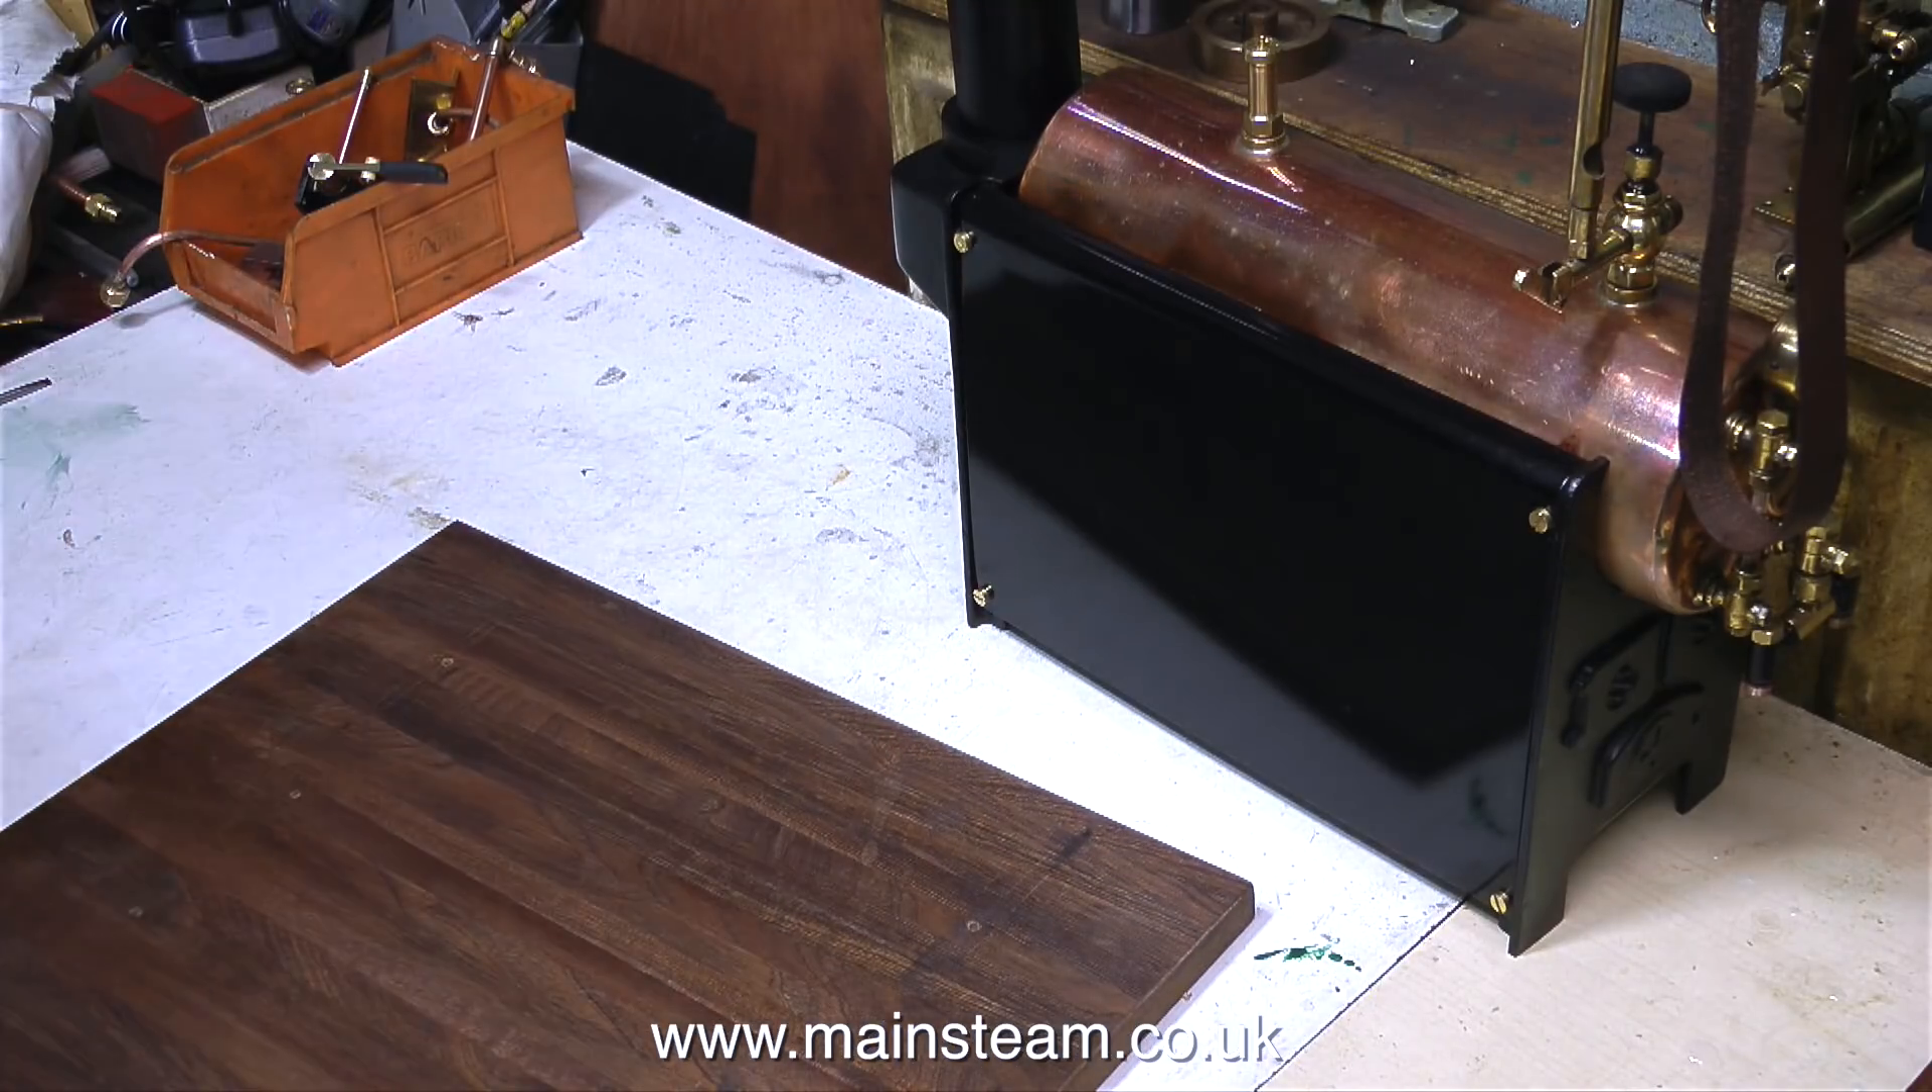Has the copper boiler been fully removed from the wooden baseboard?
Yes.